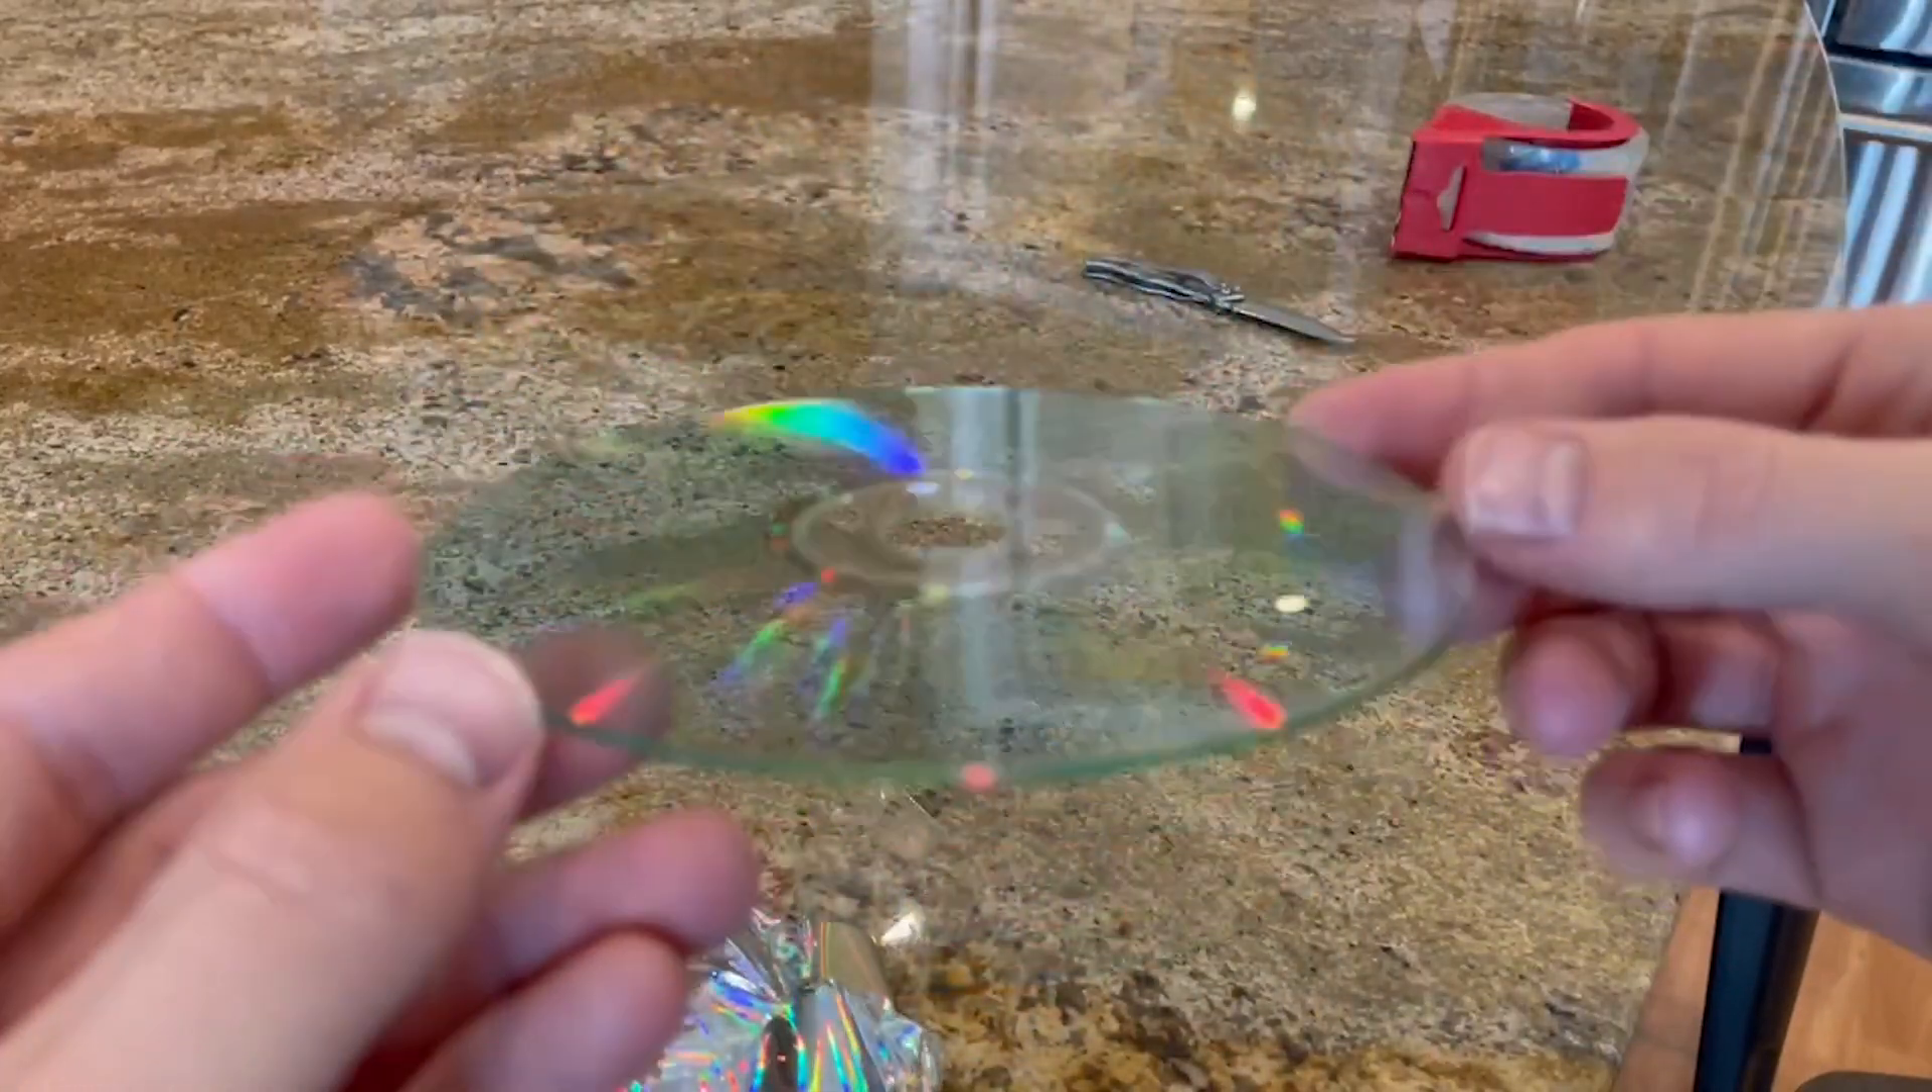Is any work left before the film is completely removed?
No.